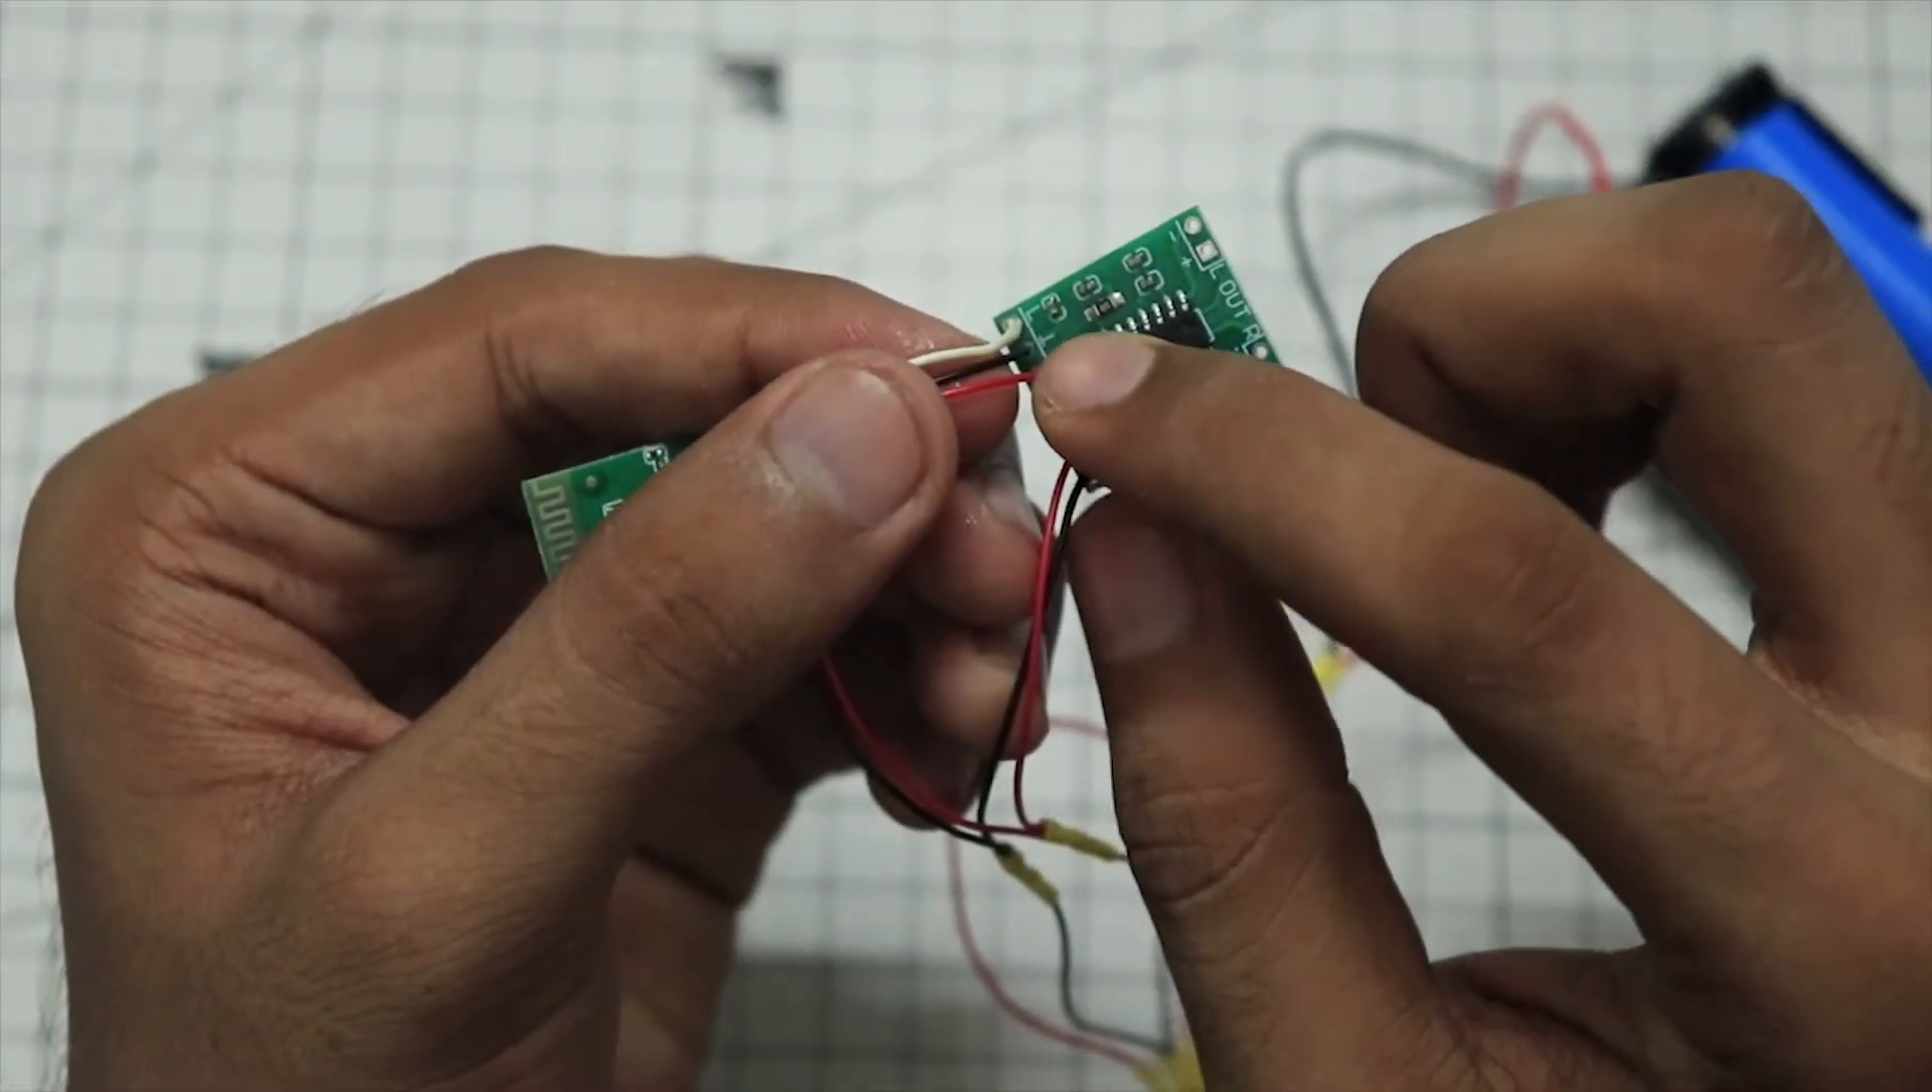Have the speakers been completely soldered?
No.